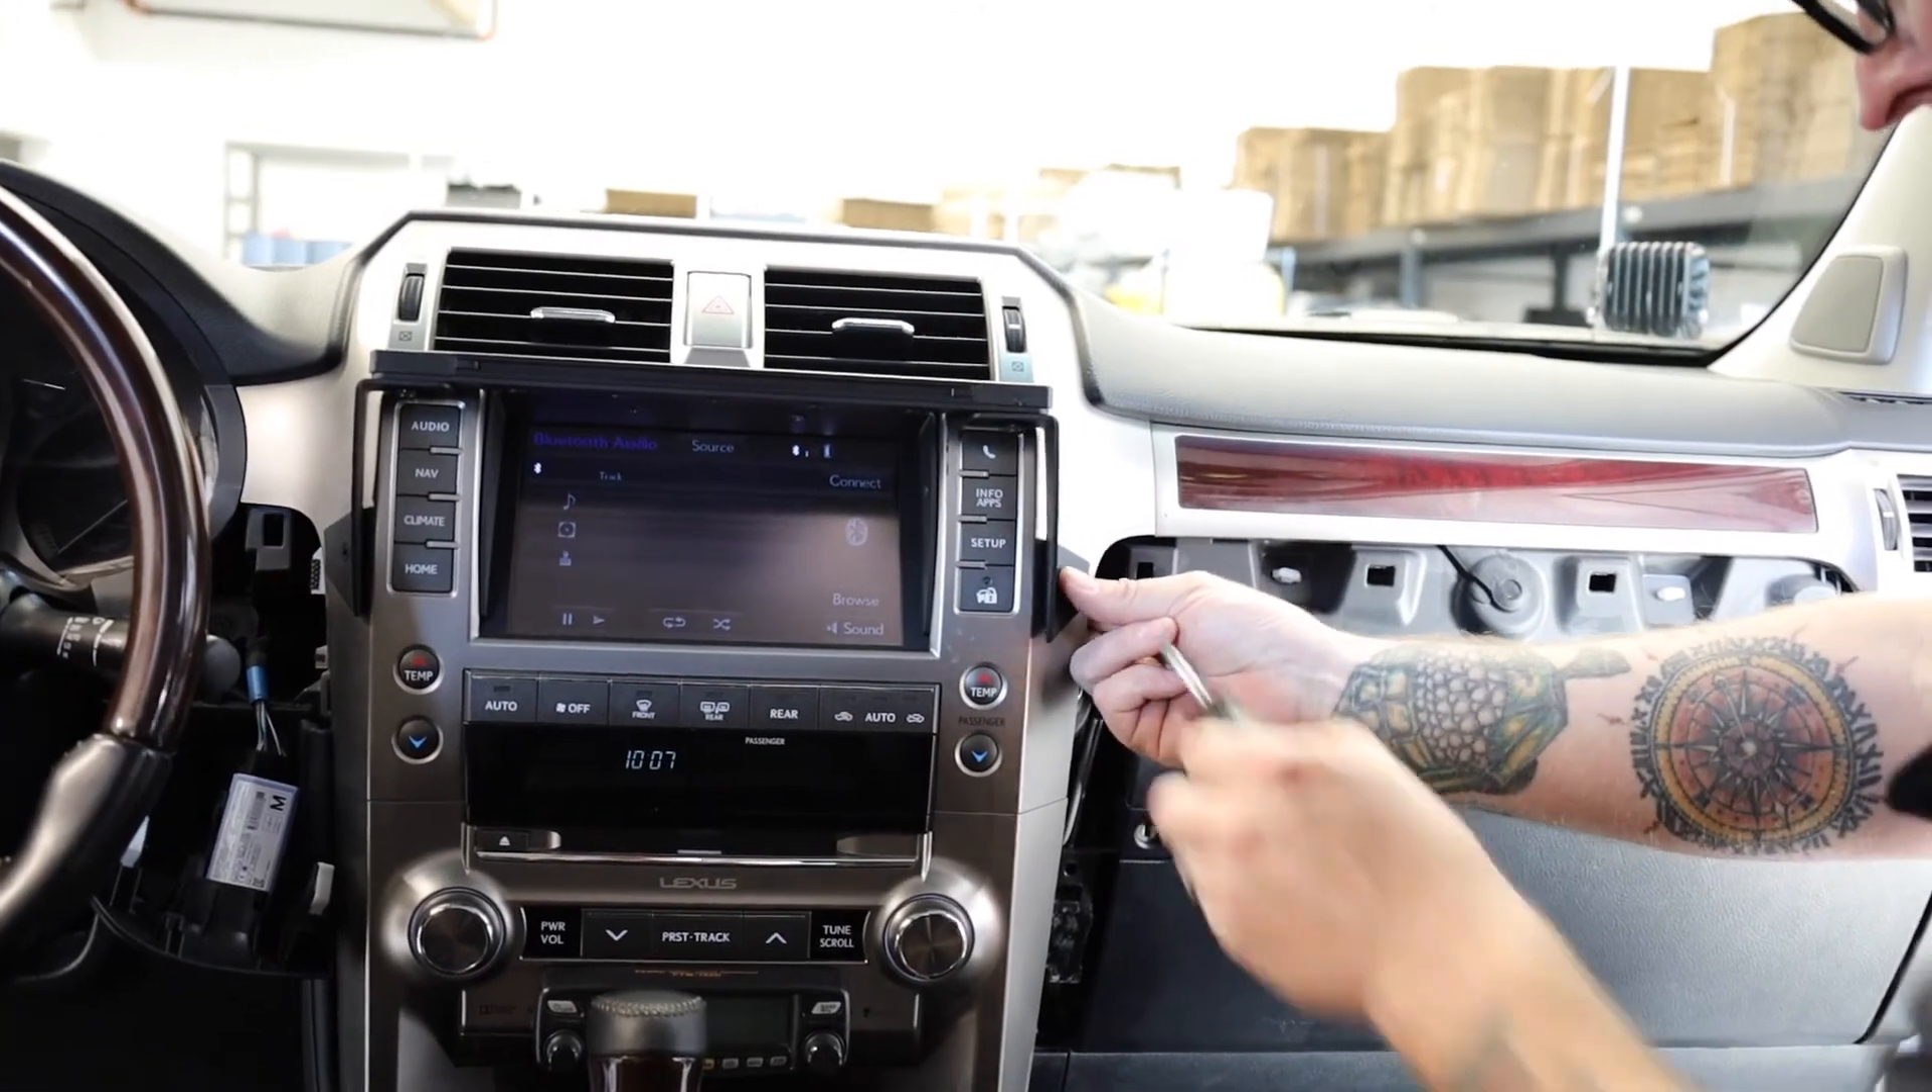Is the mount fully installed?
No.